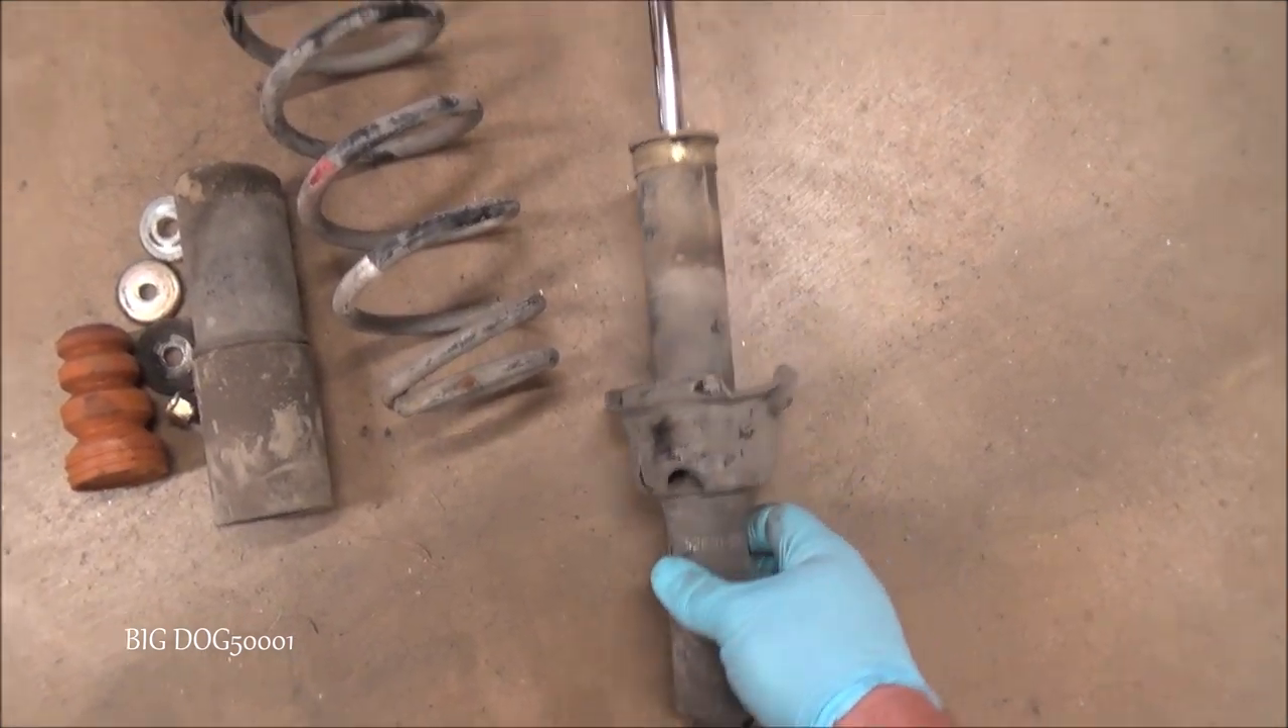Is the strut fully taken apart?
Yes.